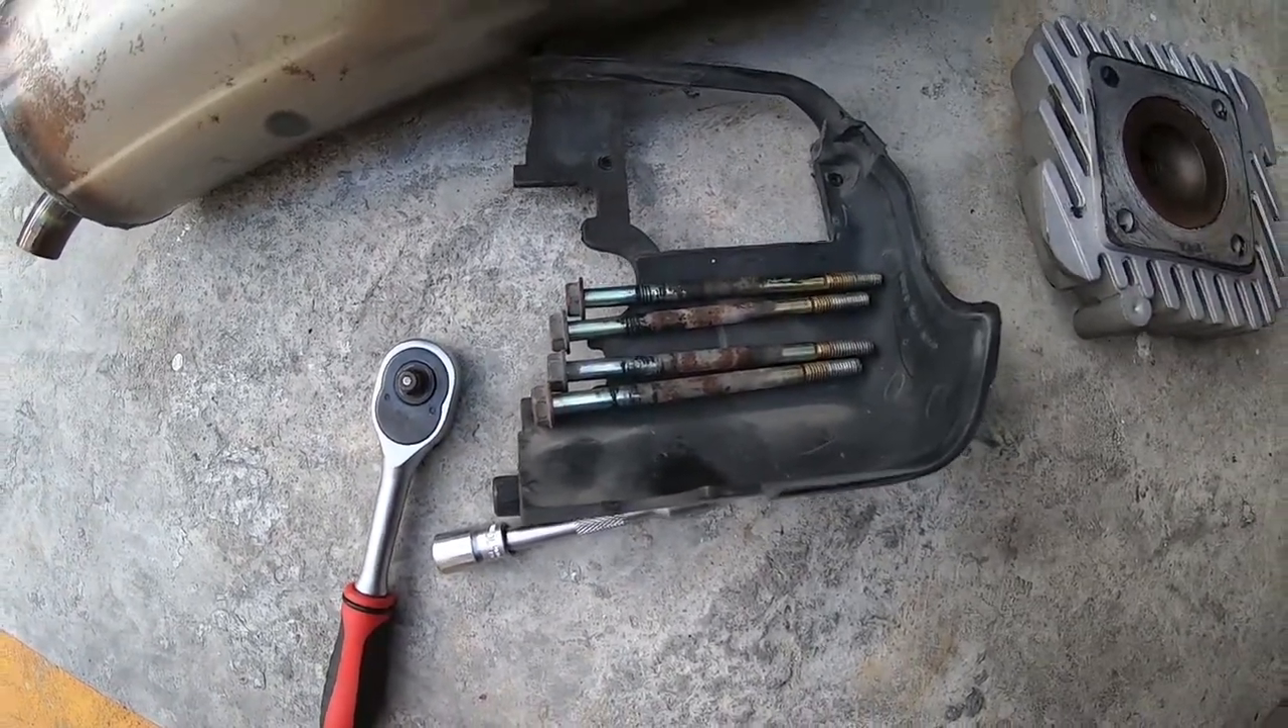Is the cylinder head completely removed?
Yes.